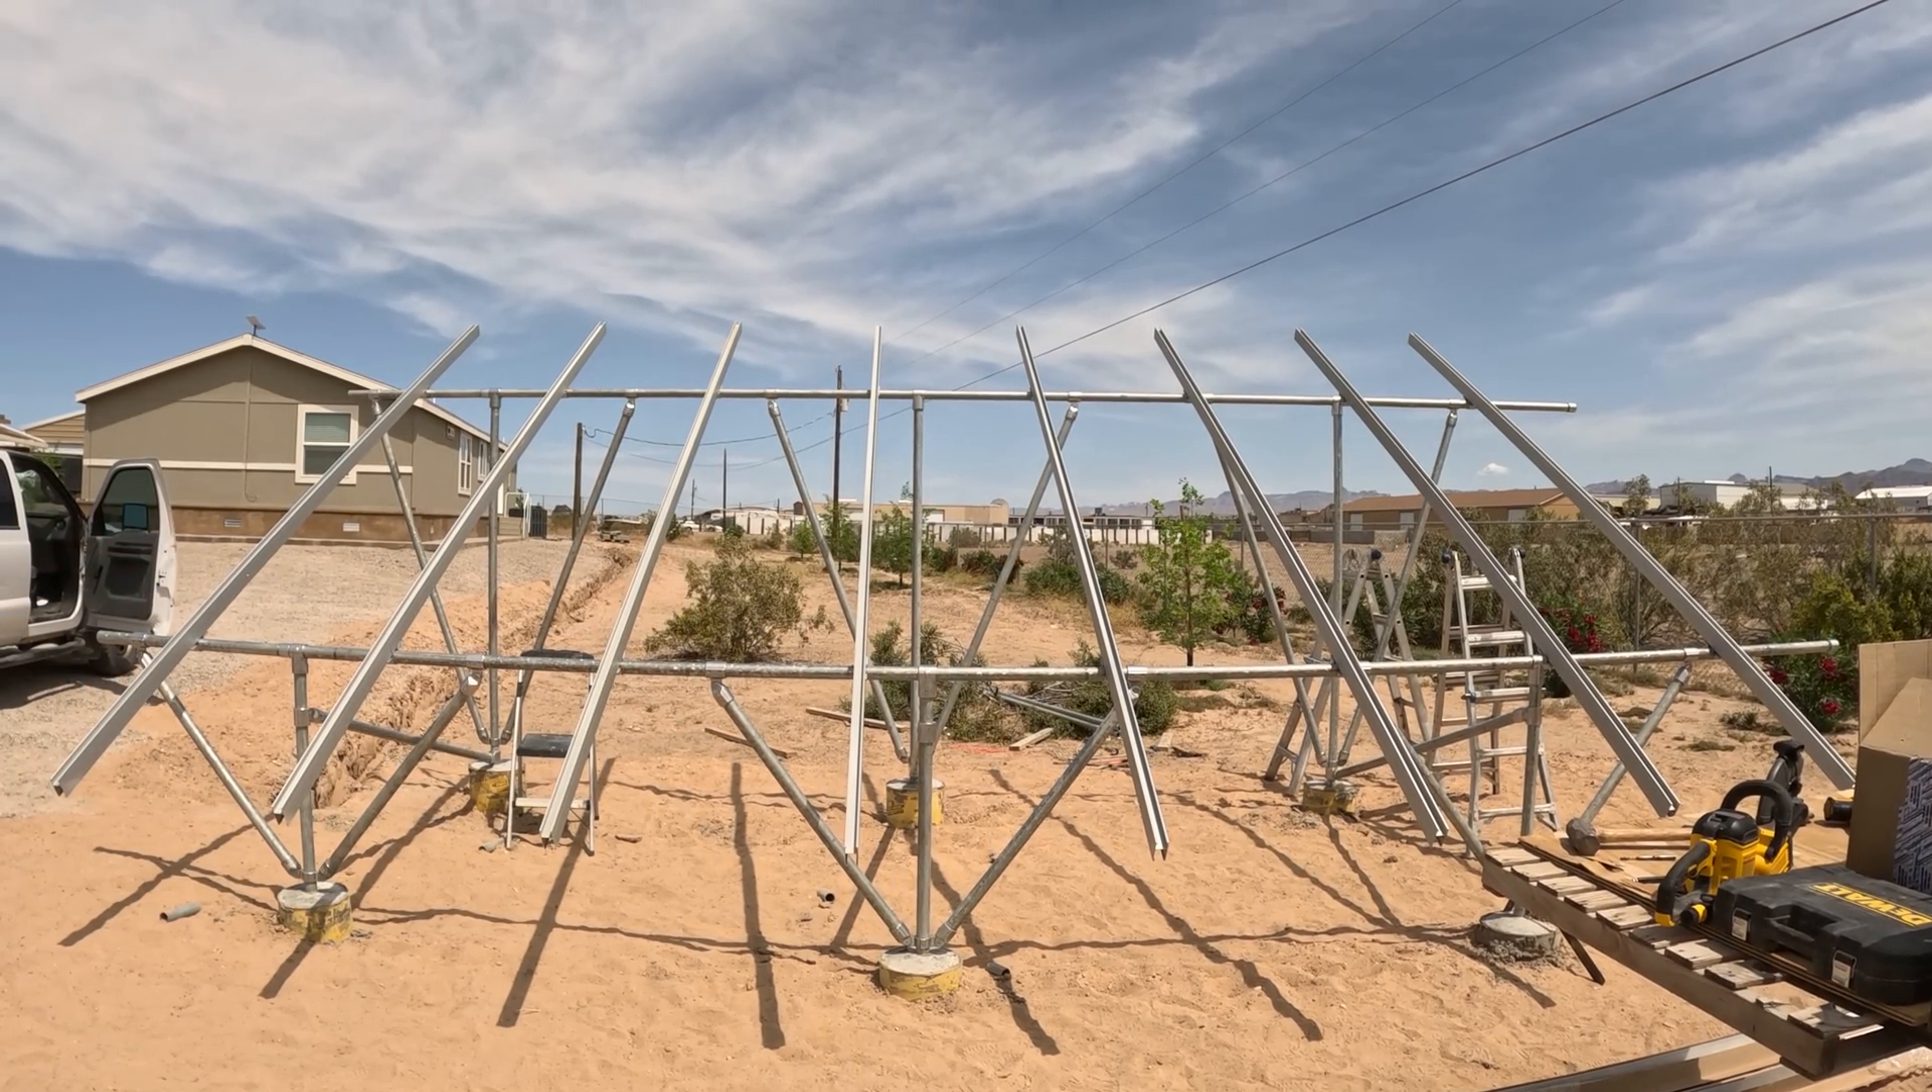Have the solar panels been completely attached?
No.